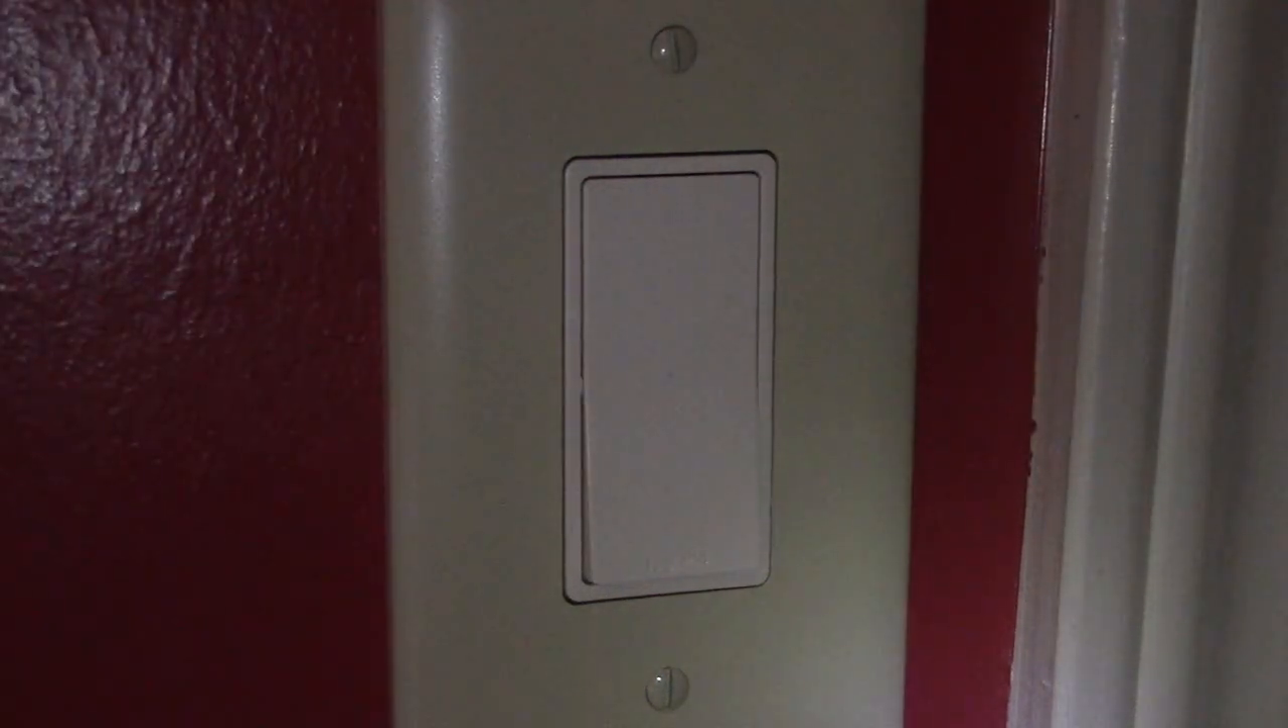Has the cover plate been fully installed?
Yes.